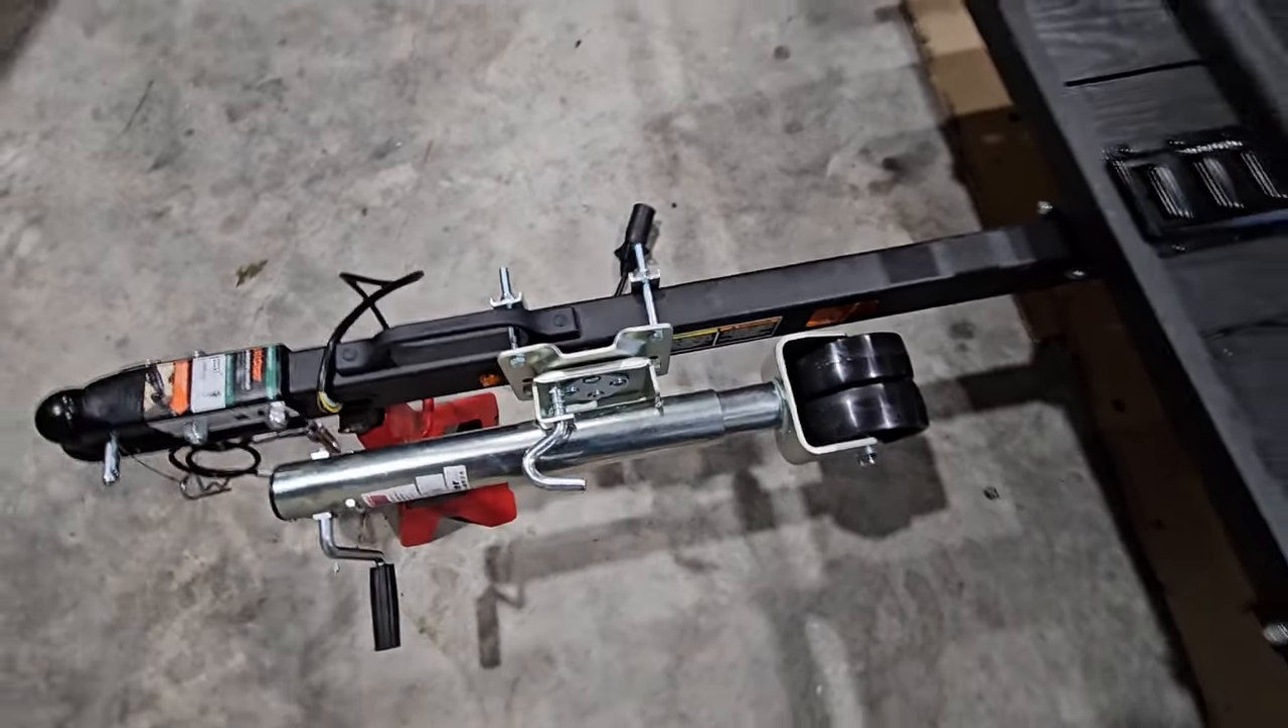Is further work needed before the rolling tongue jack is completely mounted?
No.